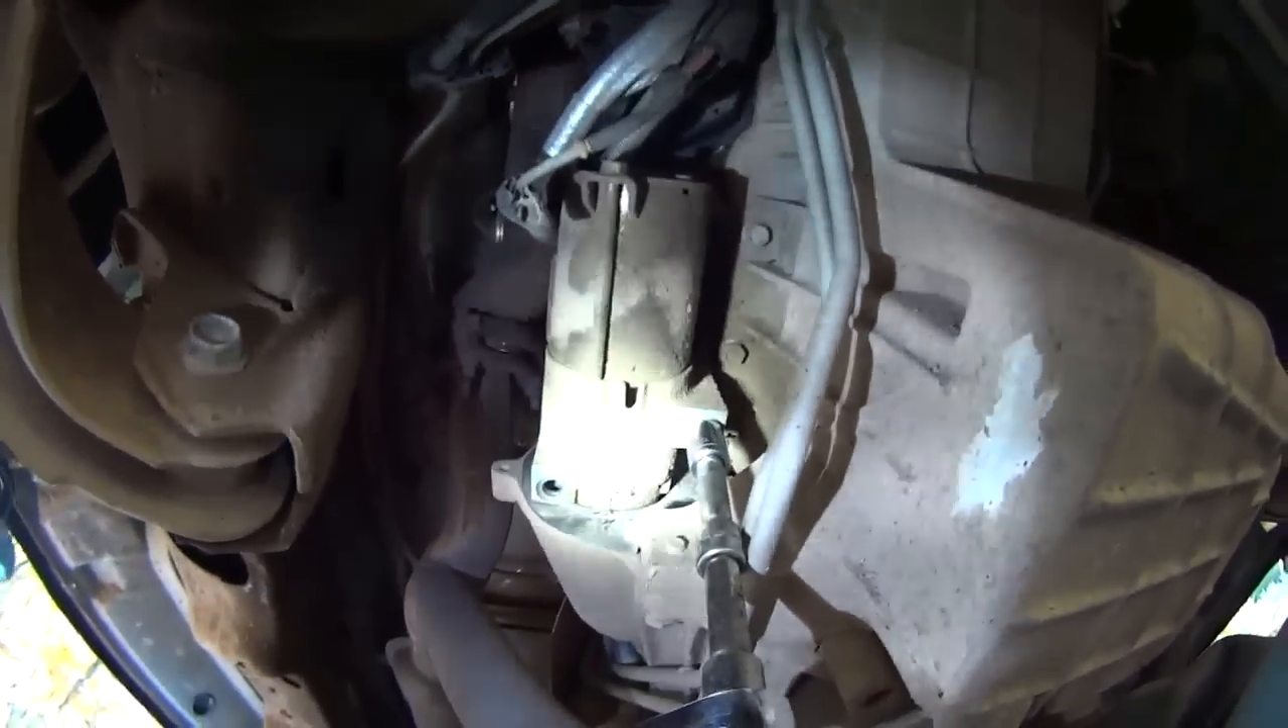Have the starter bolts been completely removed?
No.